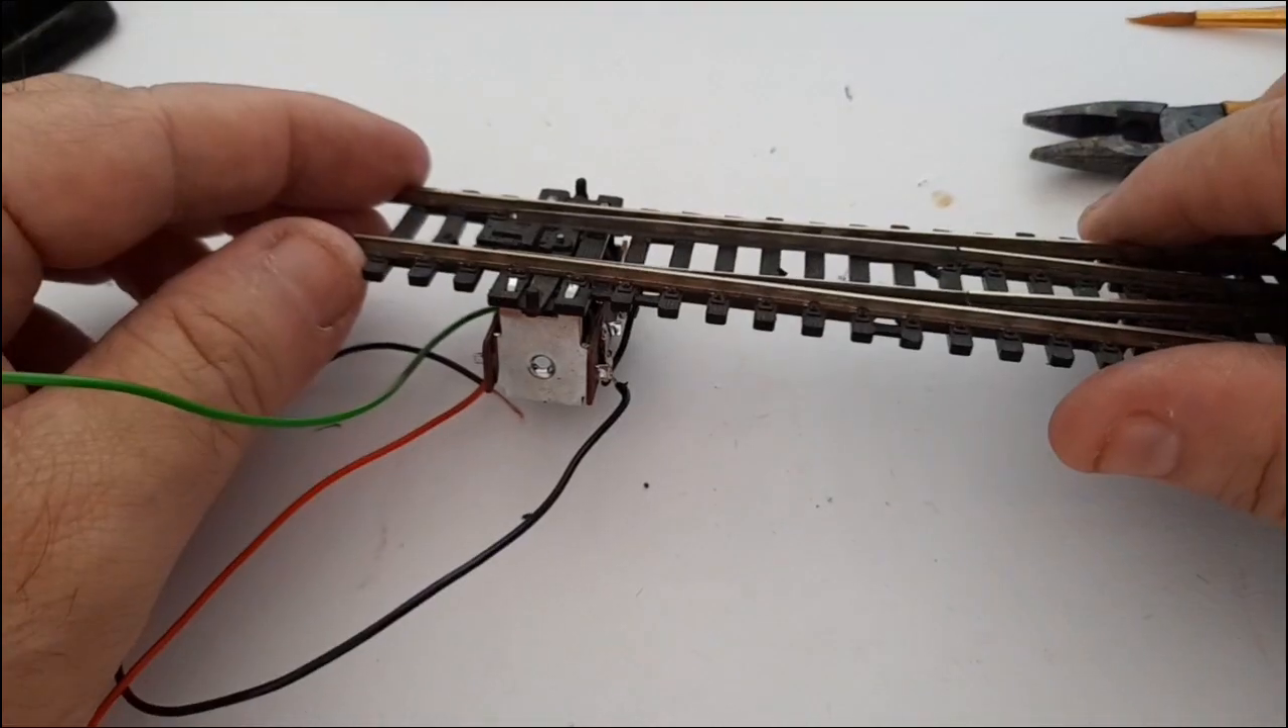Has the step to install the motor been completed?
Yes.